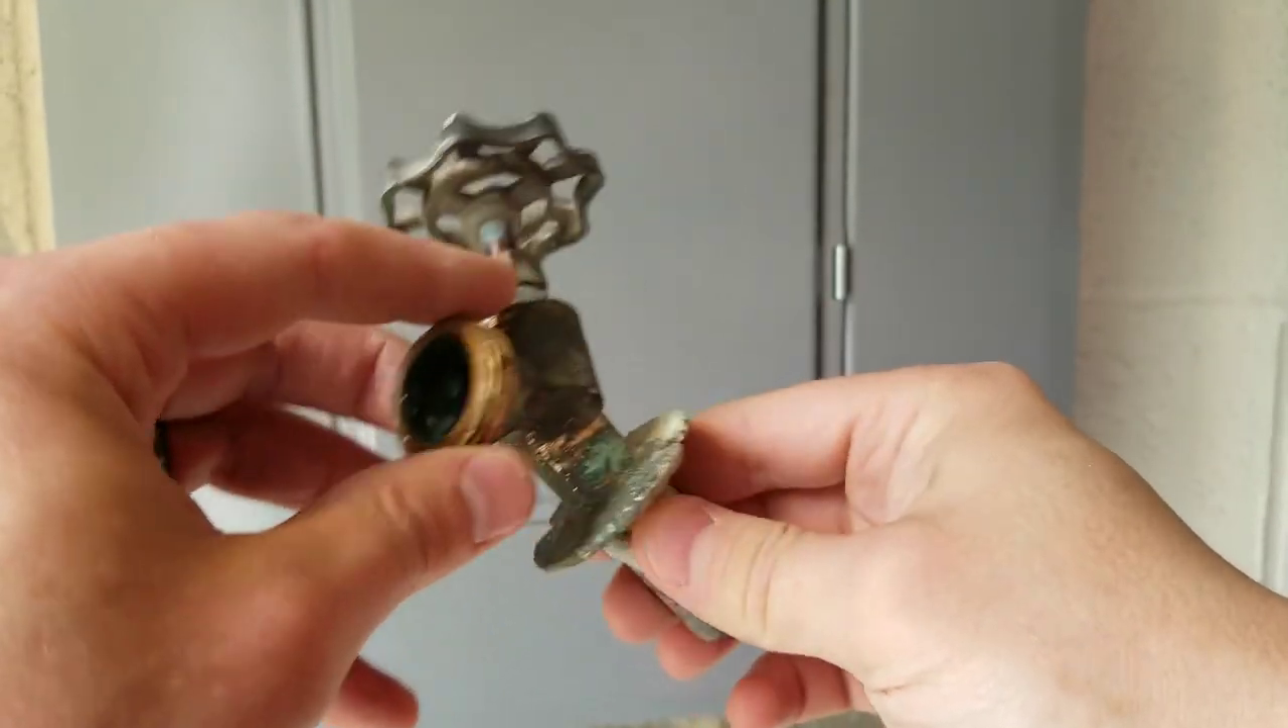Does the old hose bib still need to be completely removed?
No.